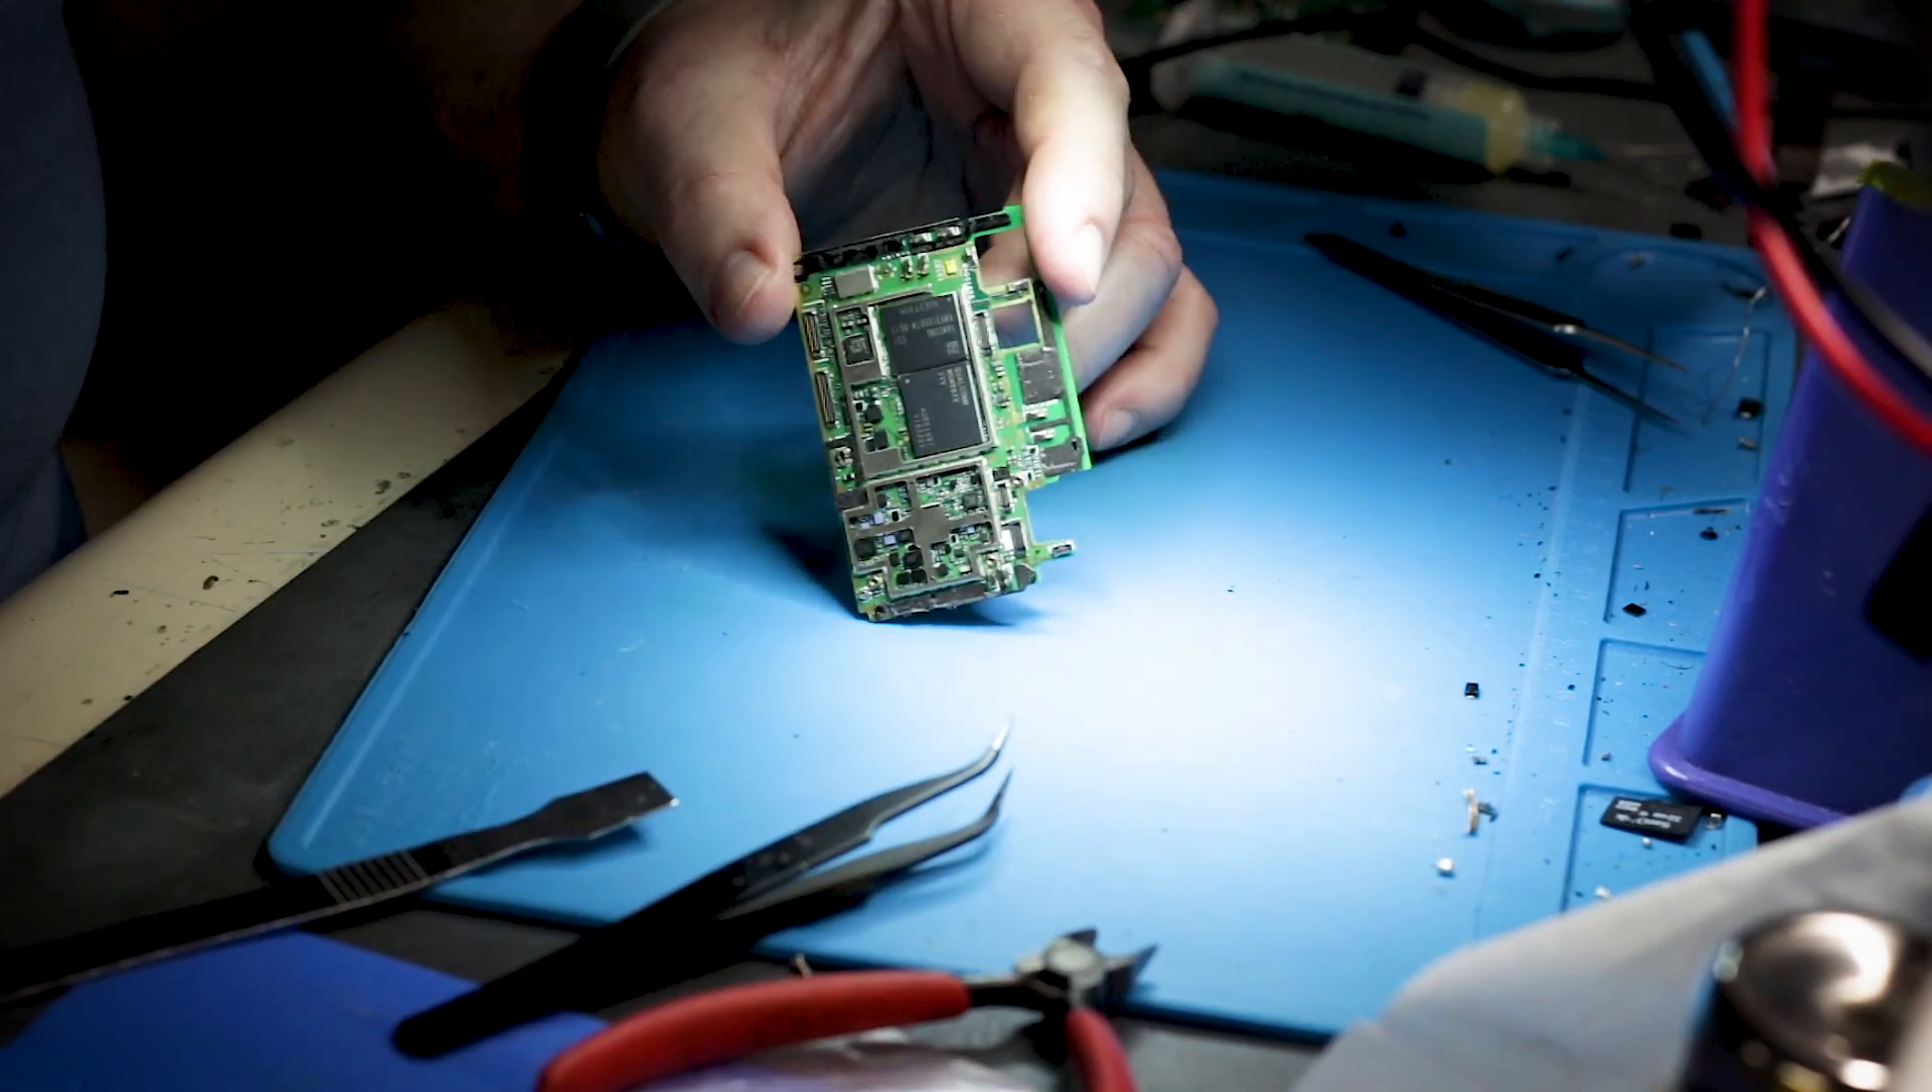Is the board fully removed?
Yes.